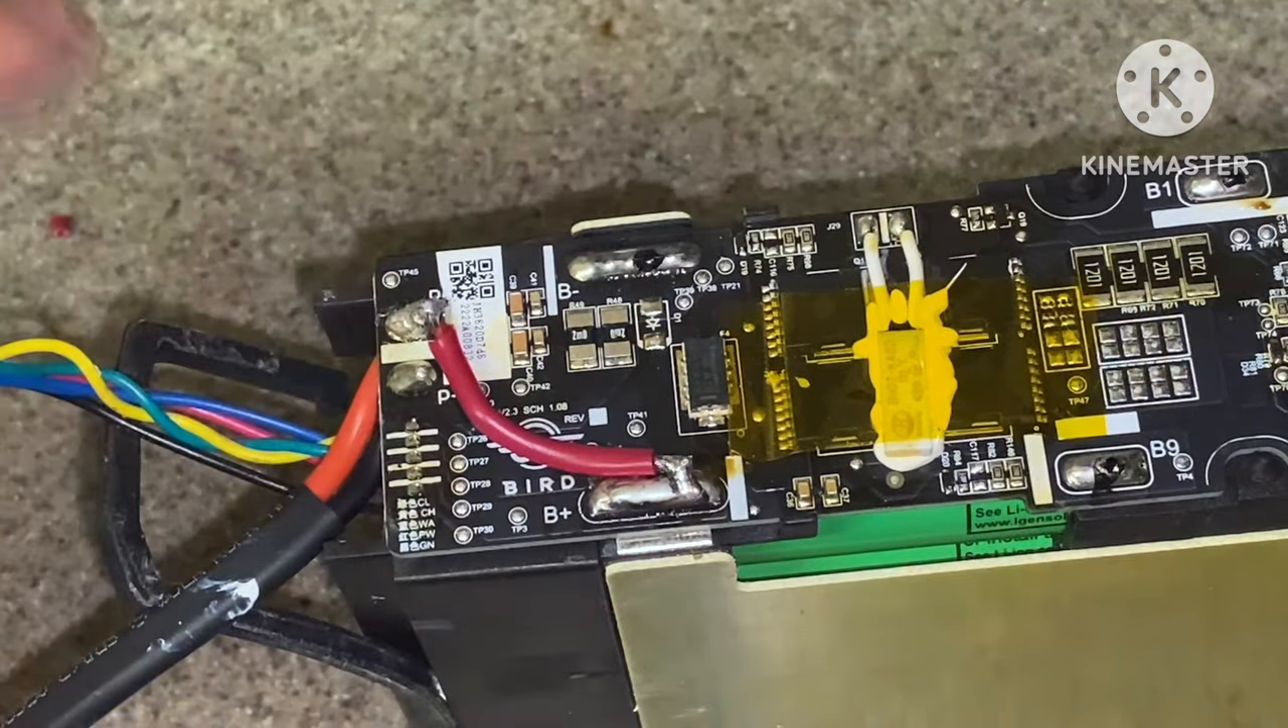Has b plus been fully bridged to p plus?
Yes.